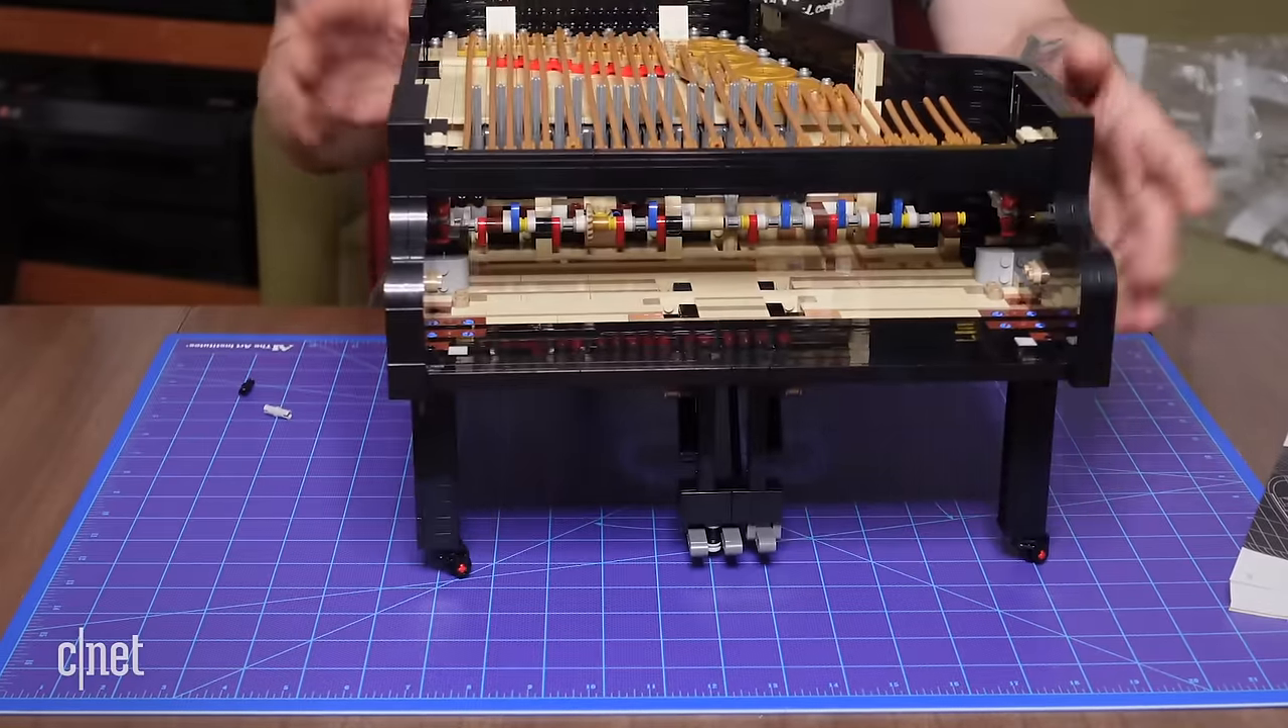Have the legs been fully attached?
Yes.